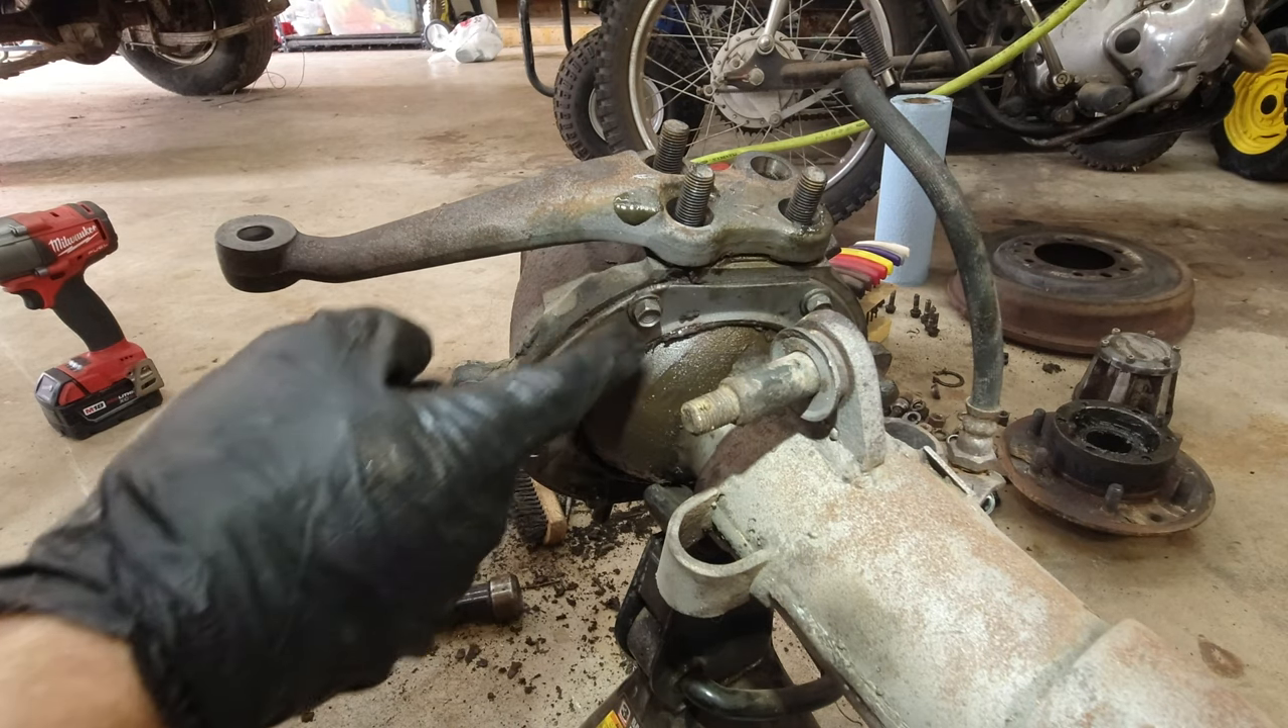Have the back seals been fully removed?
No.